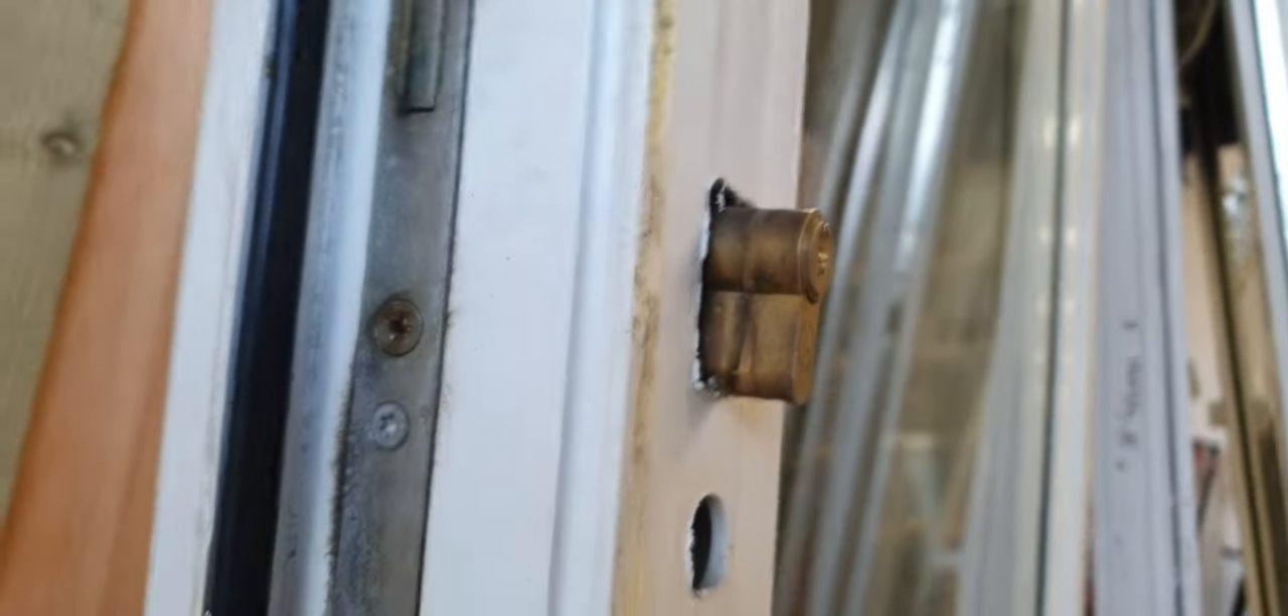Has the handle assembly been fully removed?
Yes.